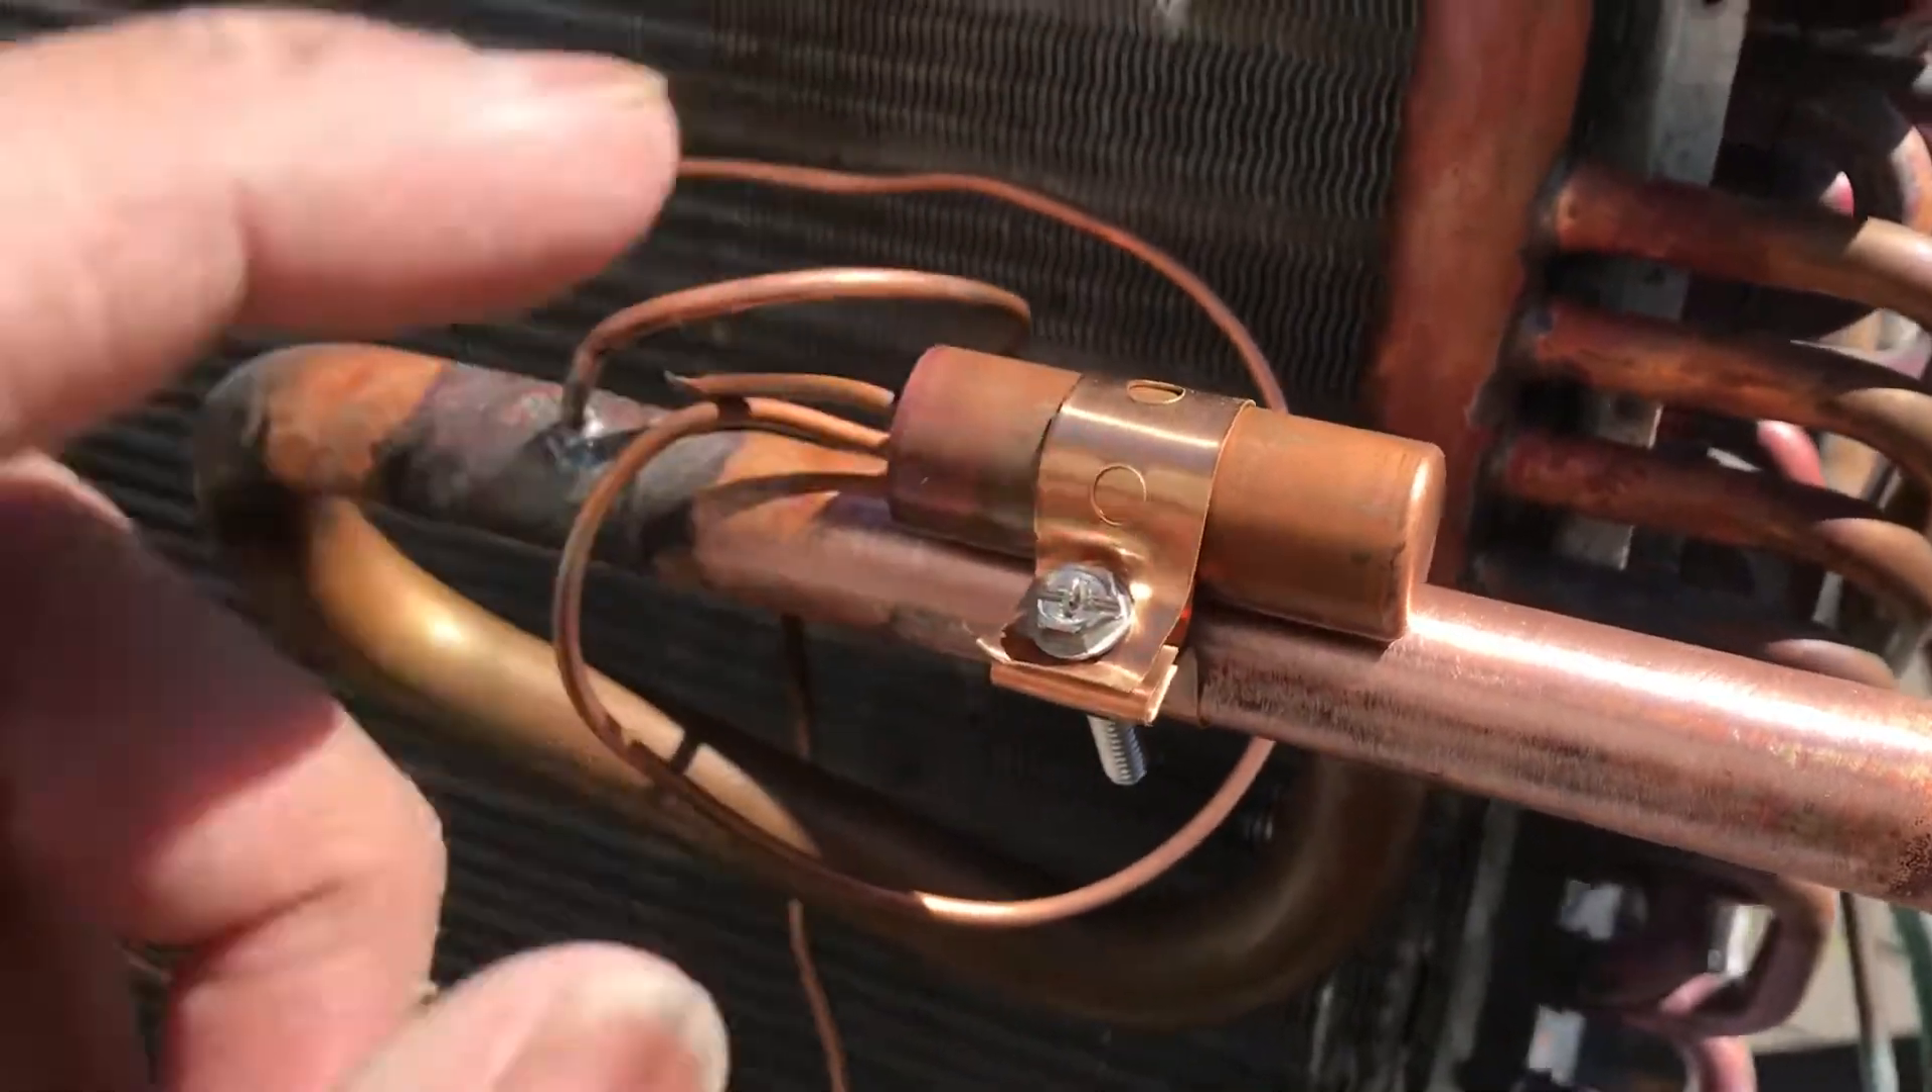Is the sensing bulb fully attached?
Yes.